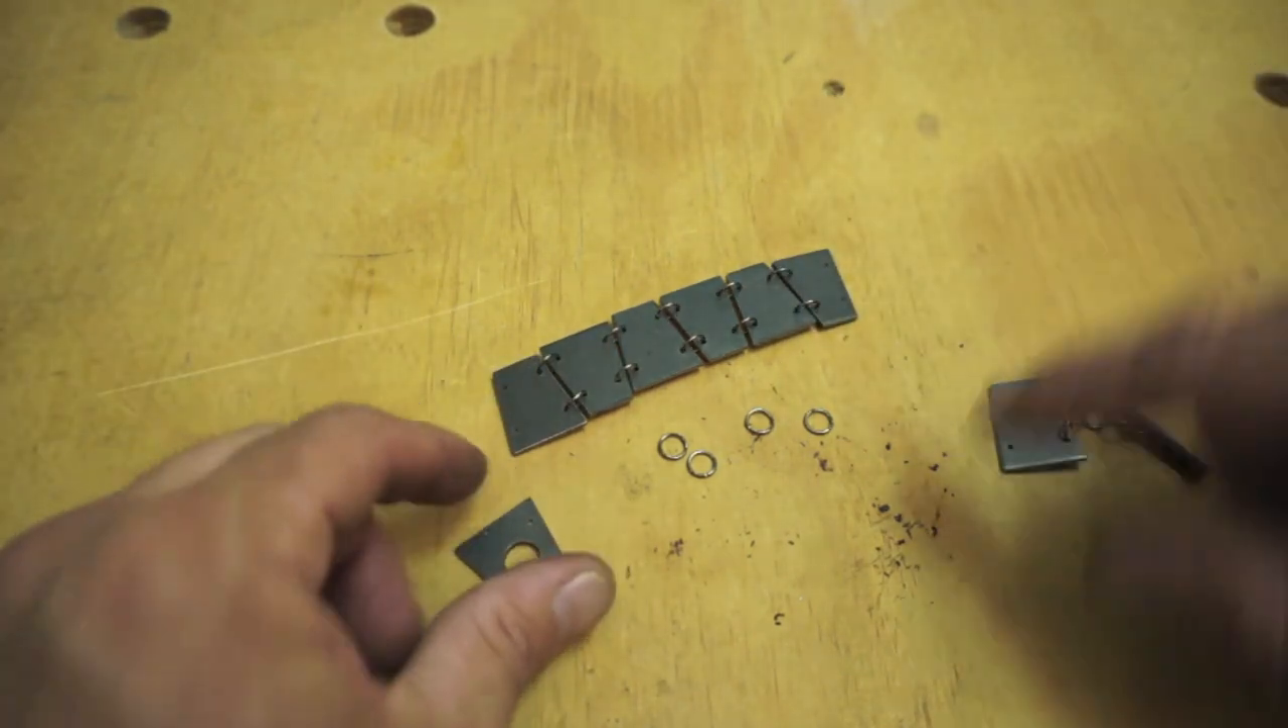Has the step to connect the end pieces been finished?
No.